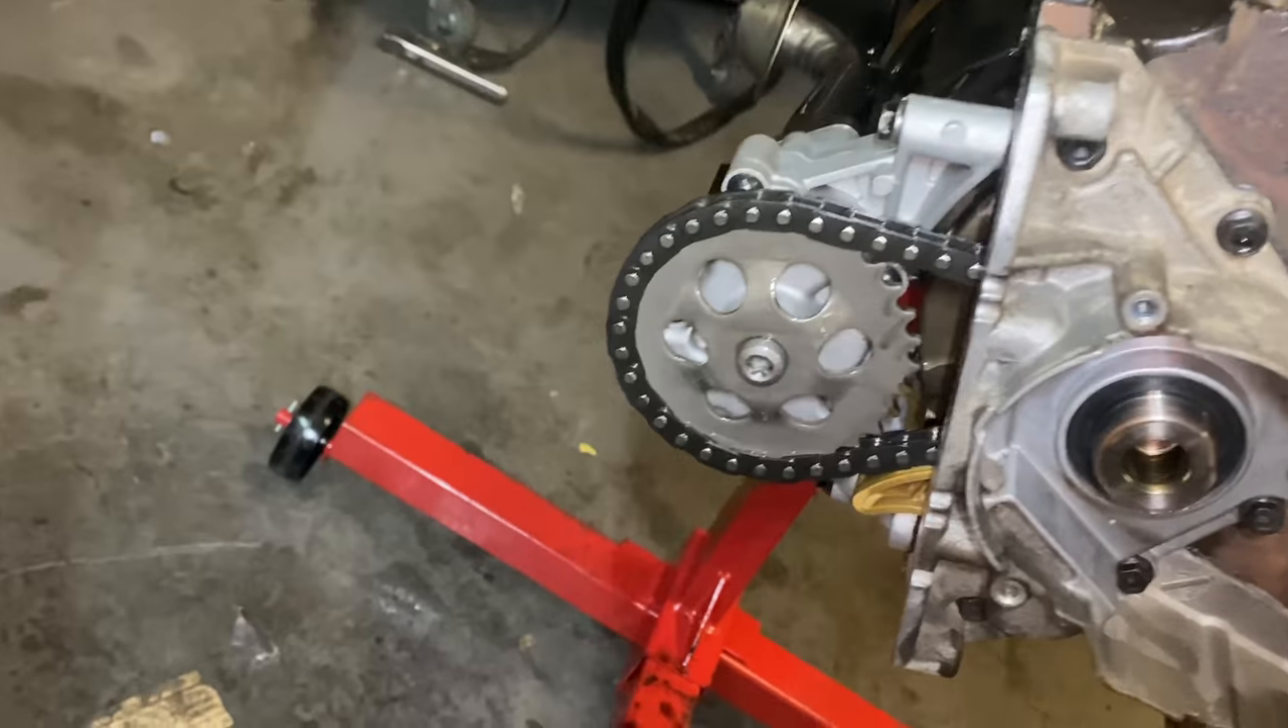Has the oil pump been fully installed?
Yes.